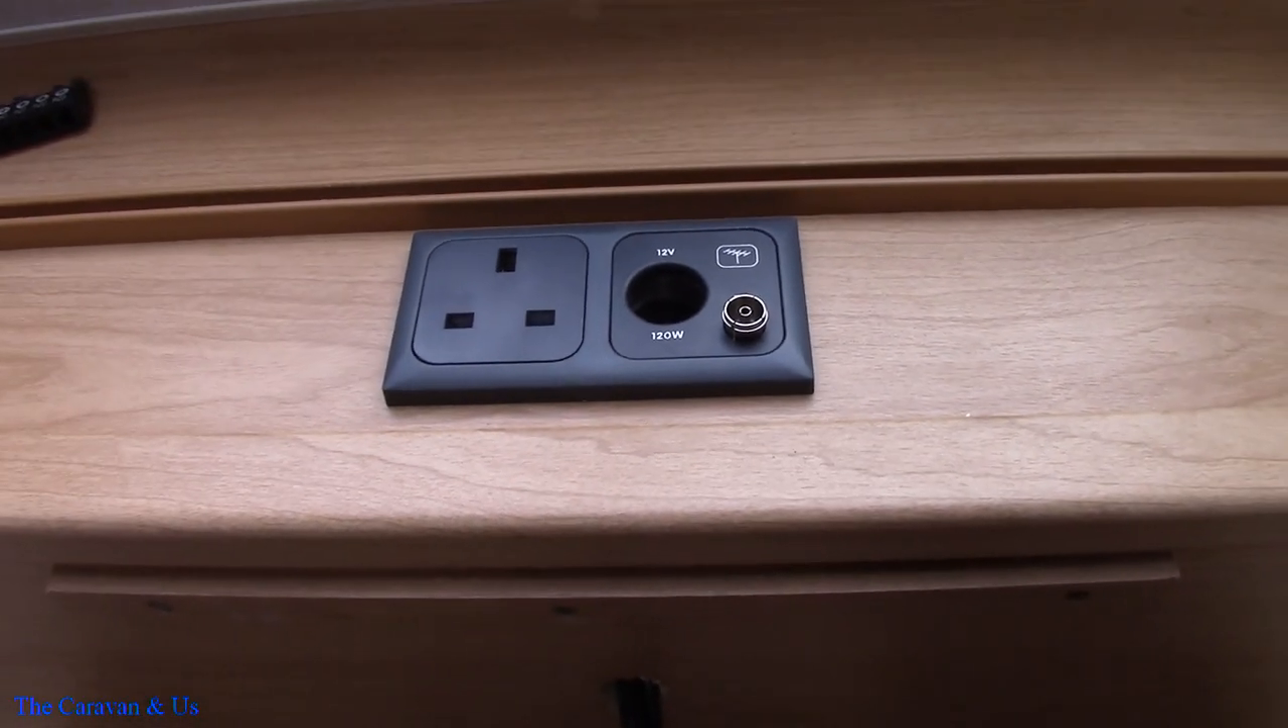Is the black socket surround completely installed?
Yes.